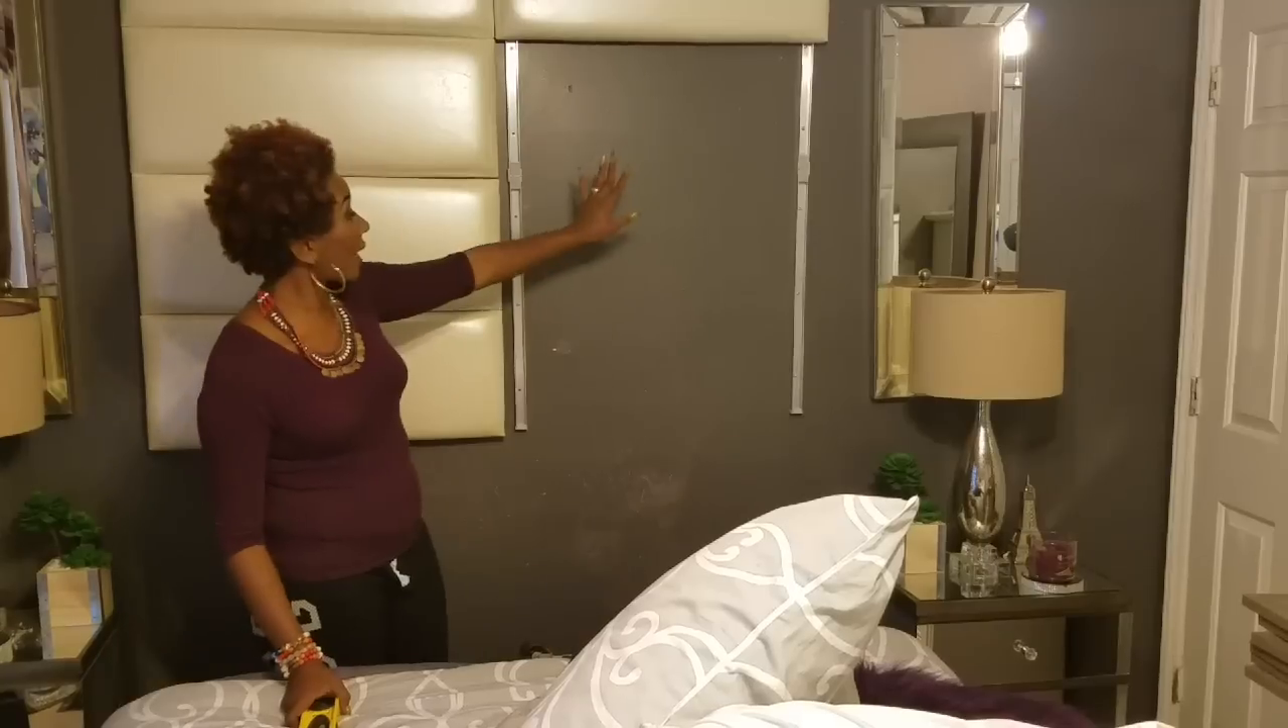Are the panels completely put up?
No.